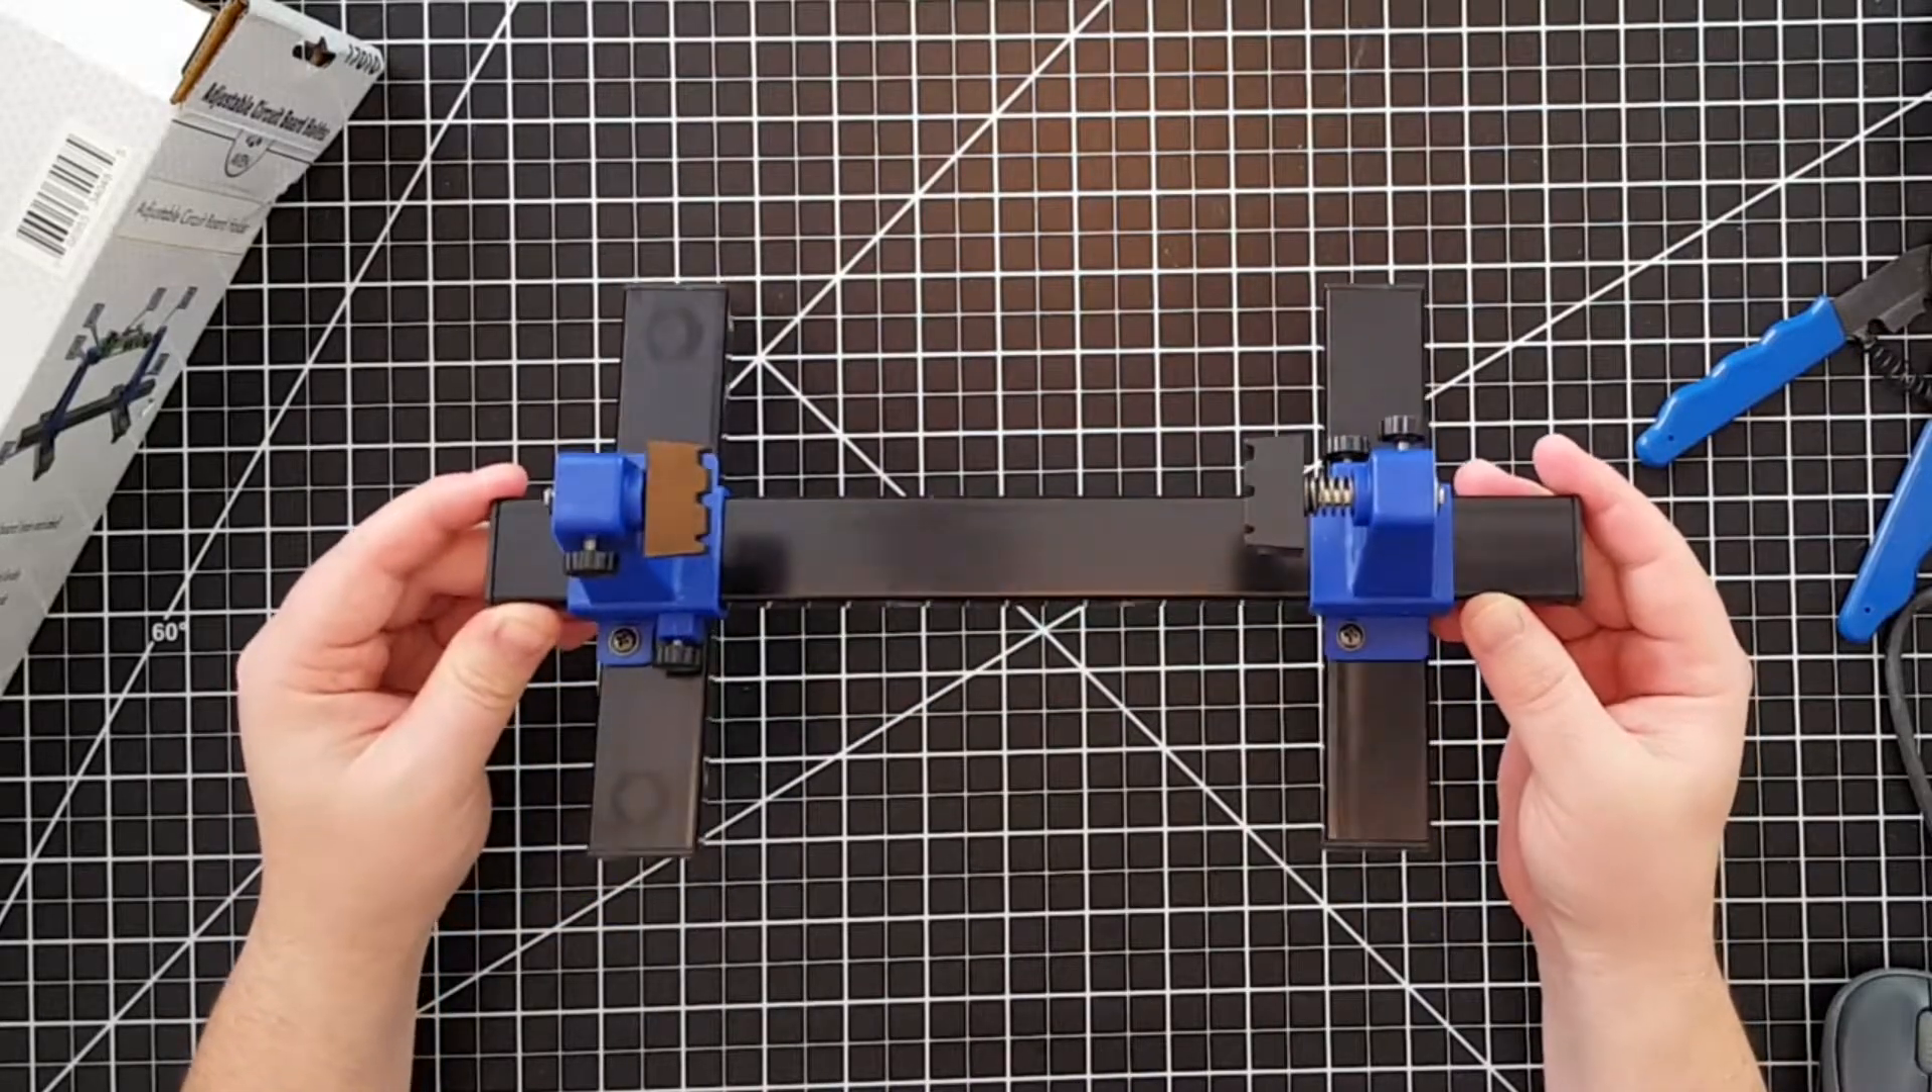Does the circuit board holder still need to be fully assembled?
No.